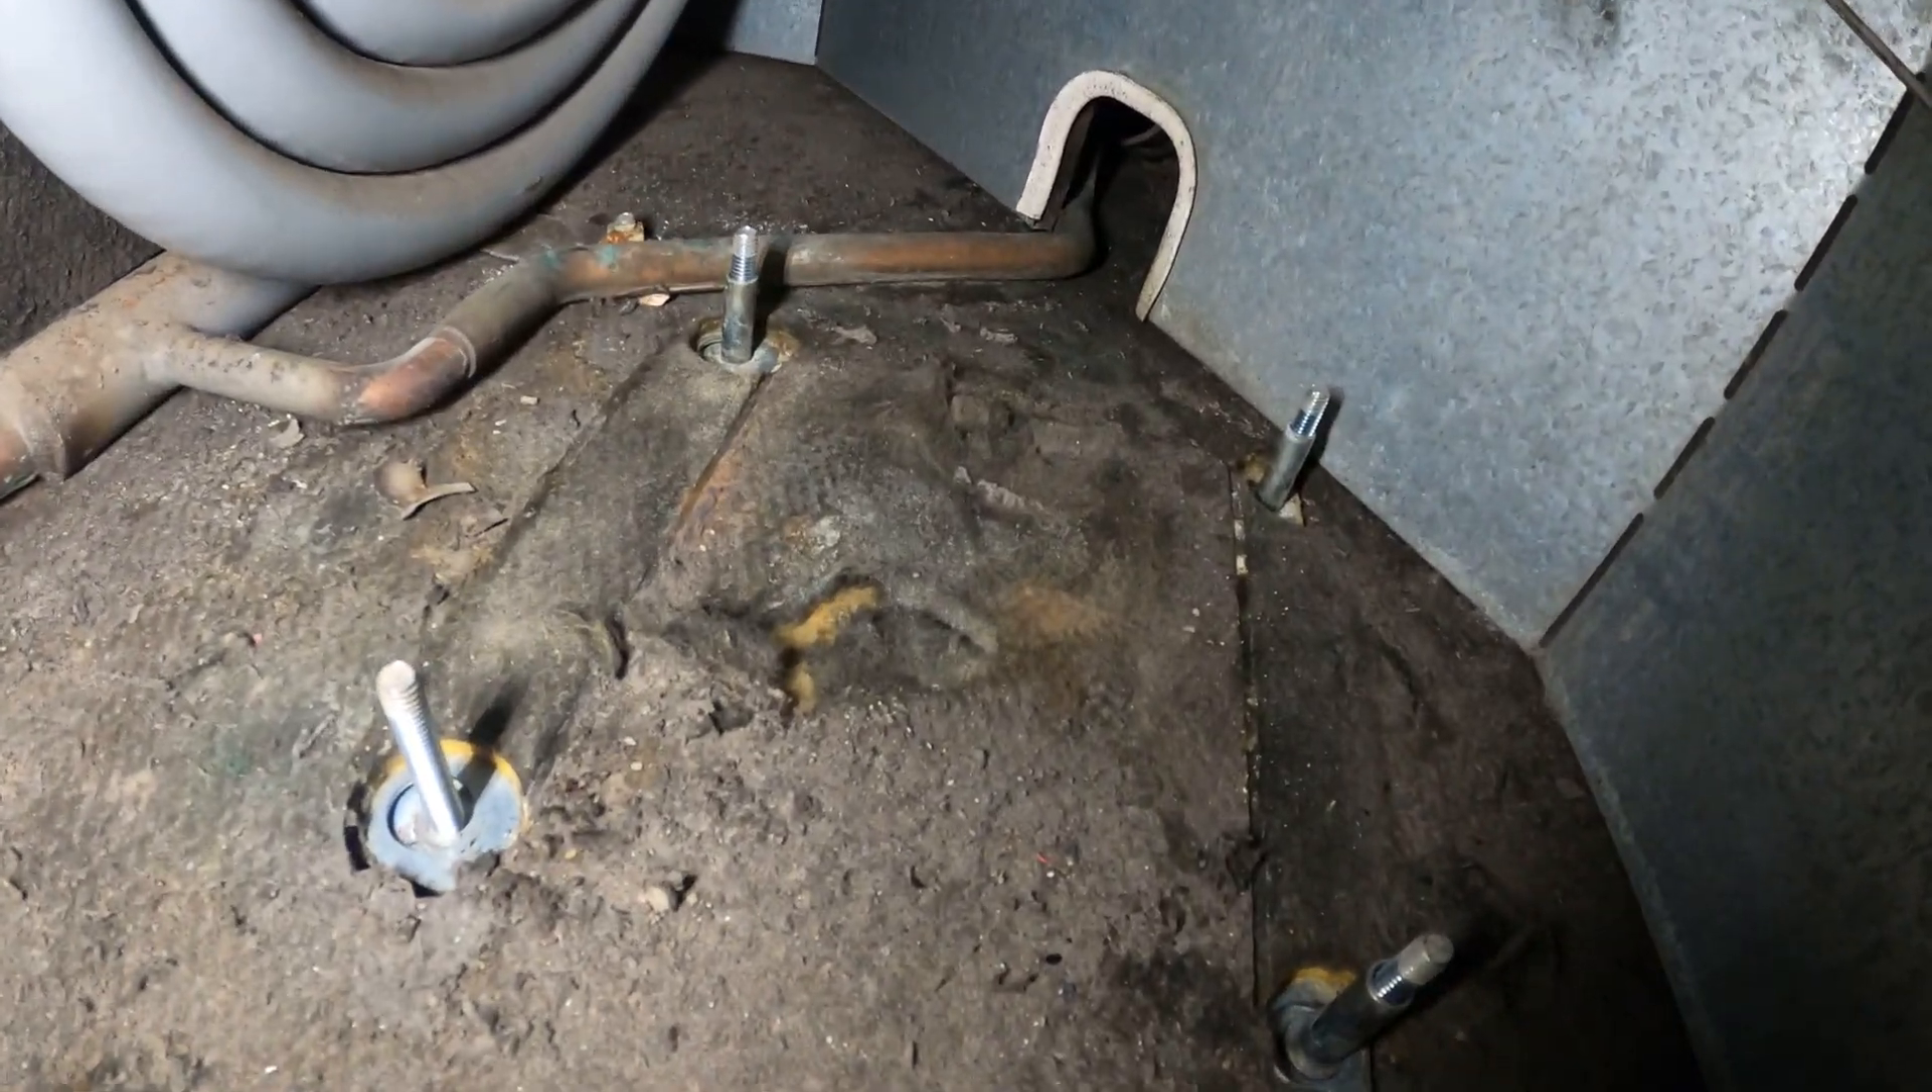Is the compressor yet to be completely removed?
No.